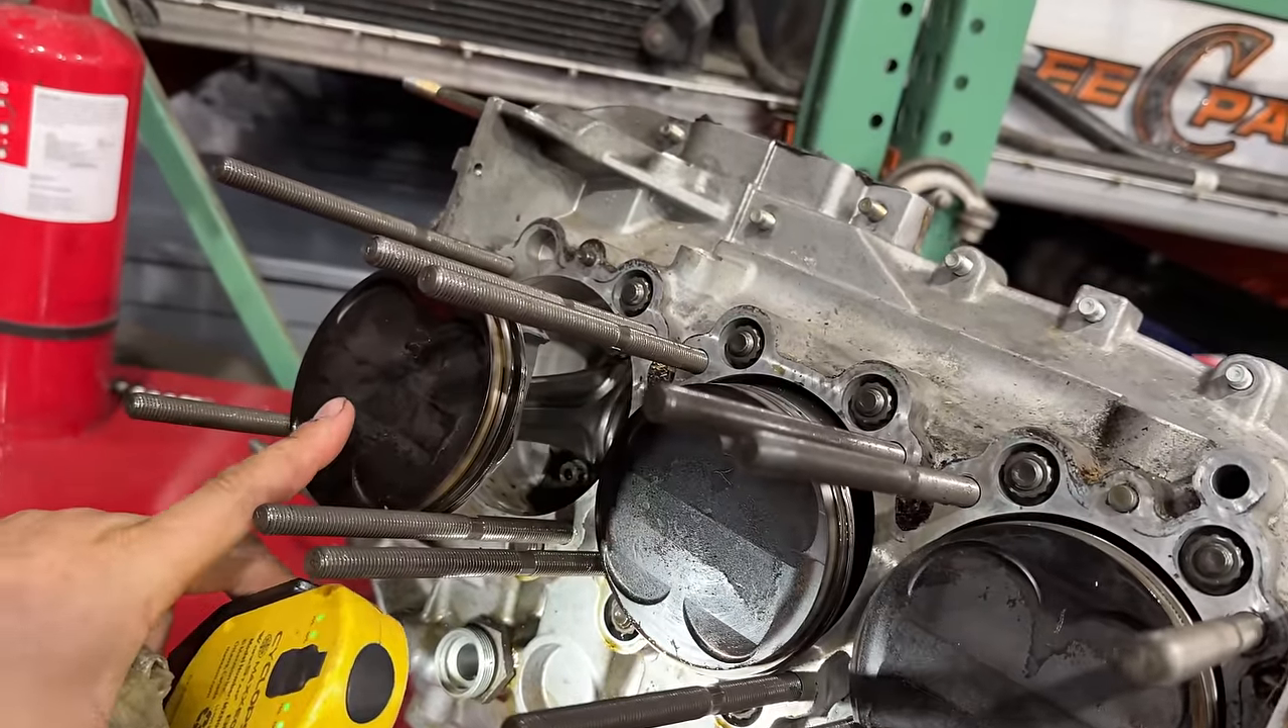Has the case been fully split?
No.